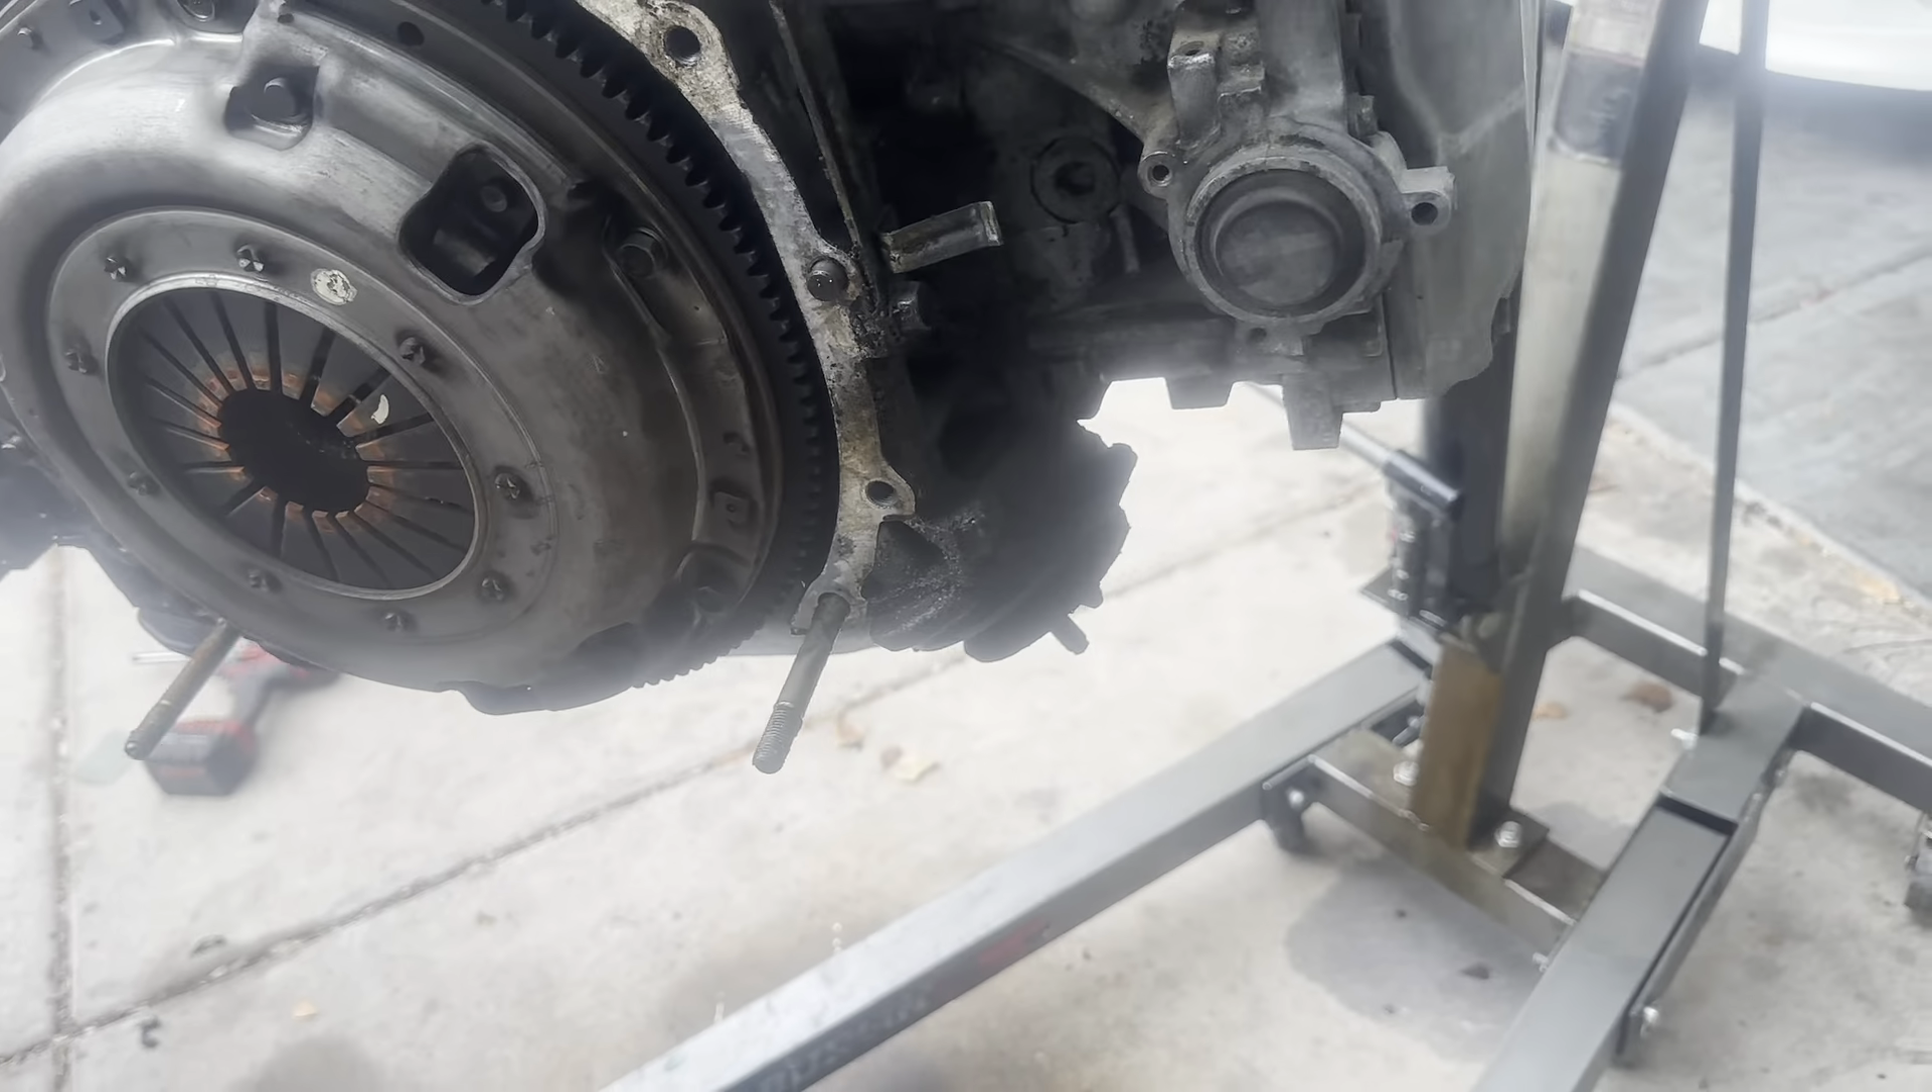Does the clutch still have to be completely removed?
Yes.